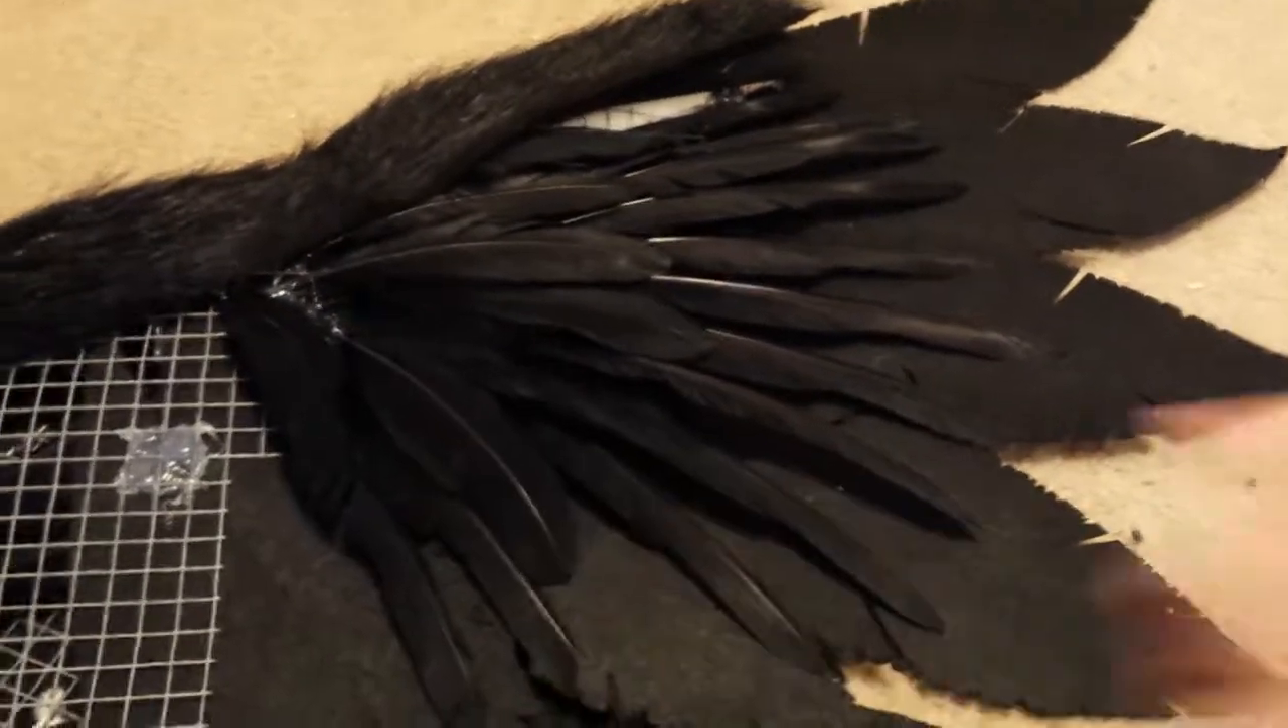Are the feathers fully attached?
No.